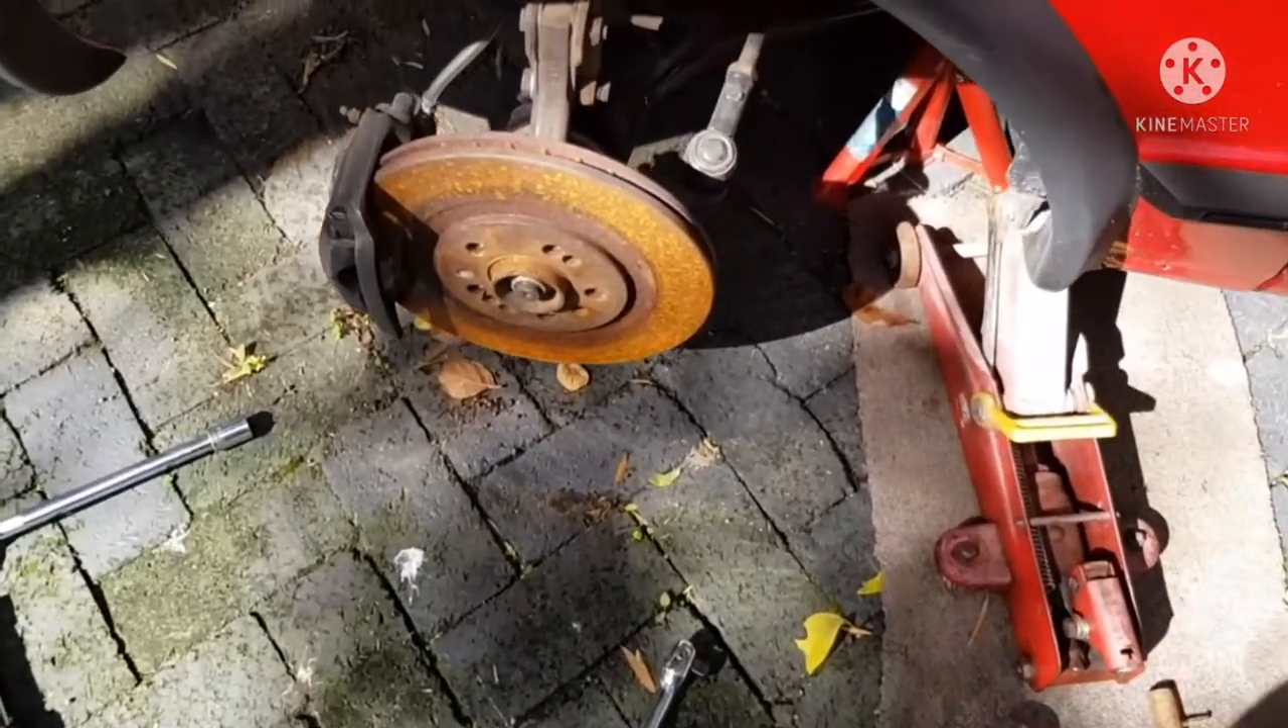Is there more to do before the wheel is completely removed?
No.